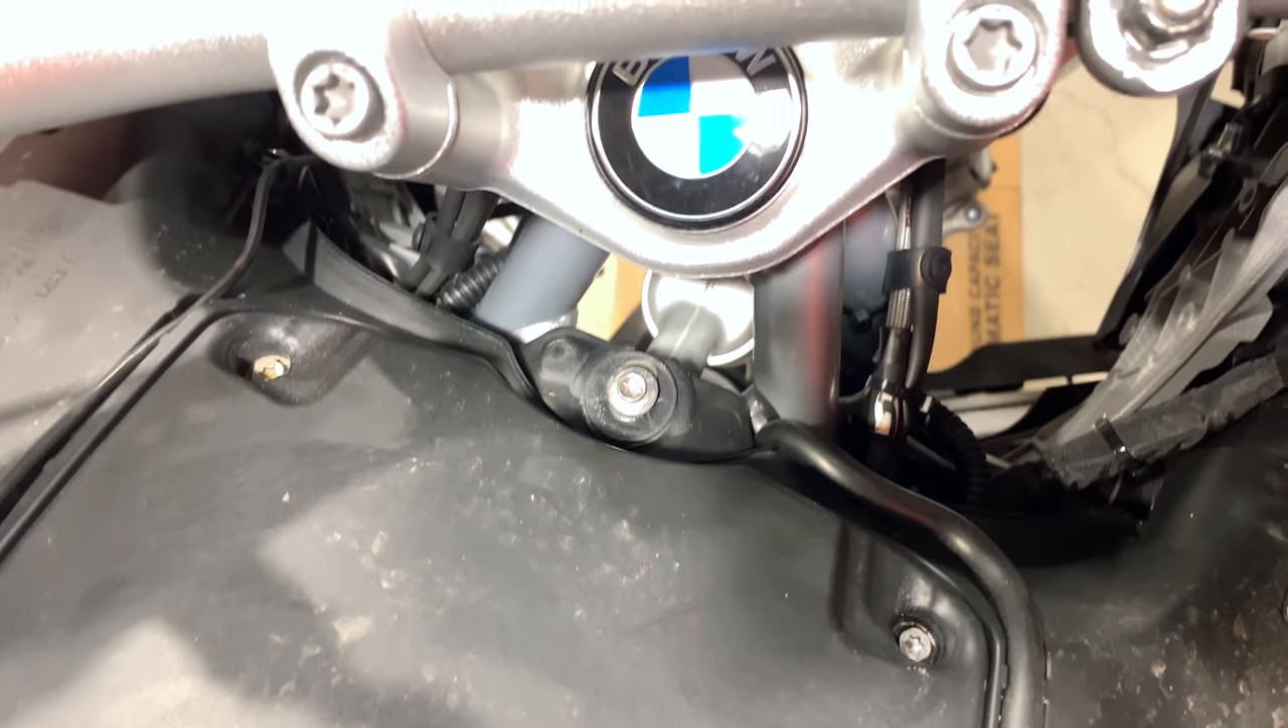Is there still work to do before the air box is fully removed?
Yes.